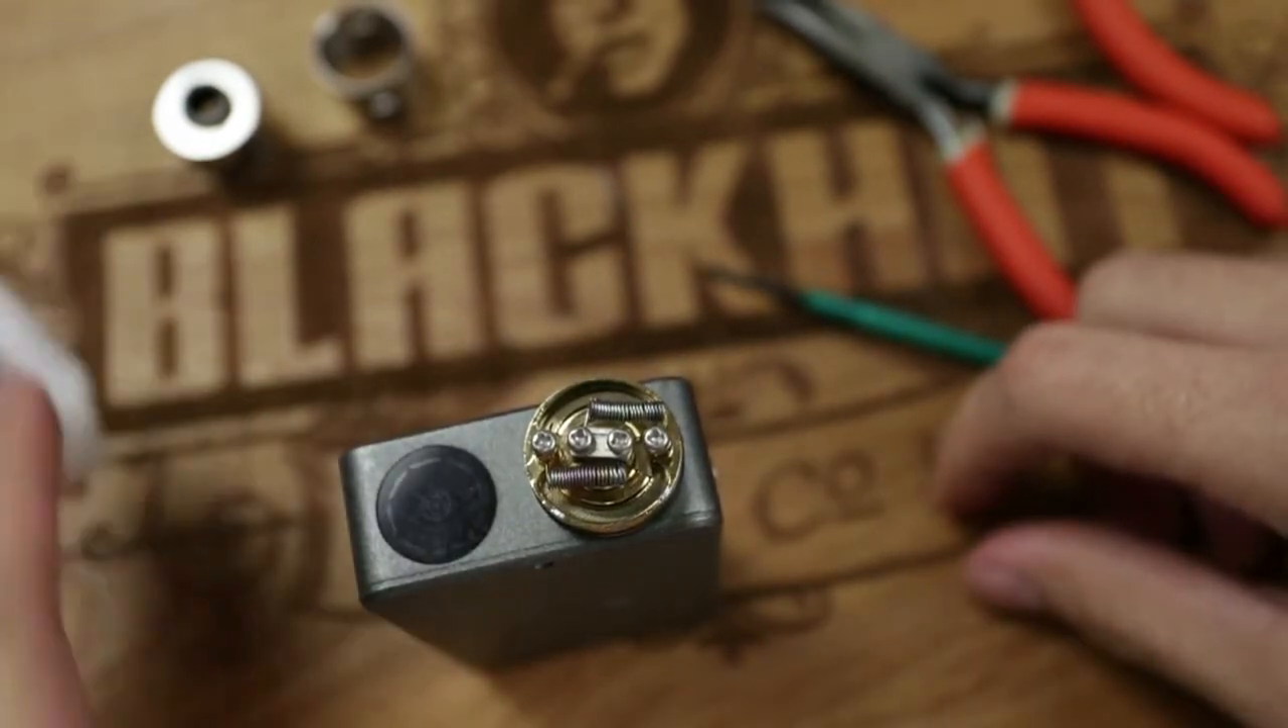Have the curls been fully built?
Yes.